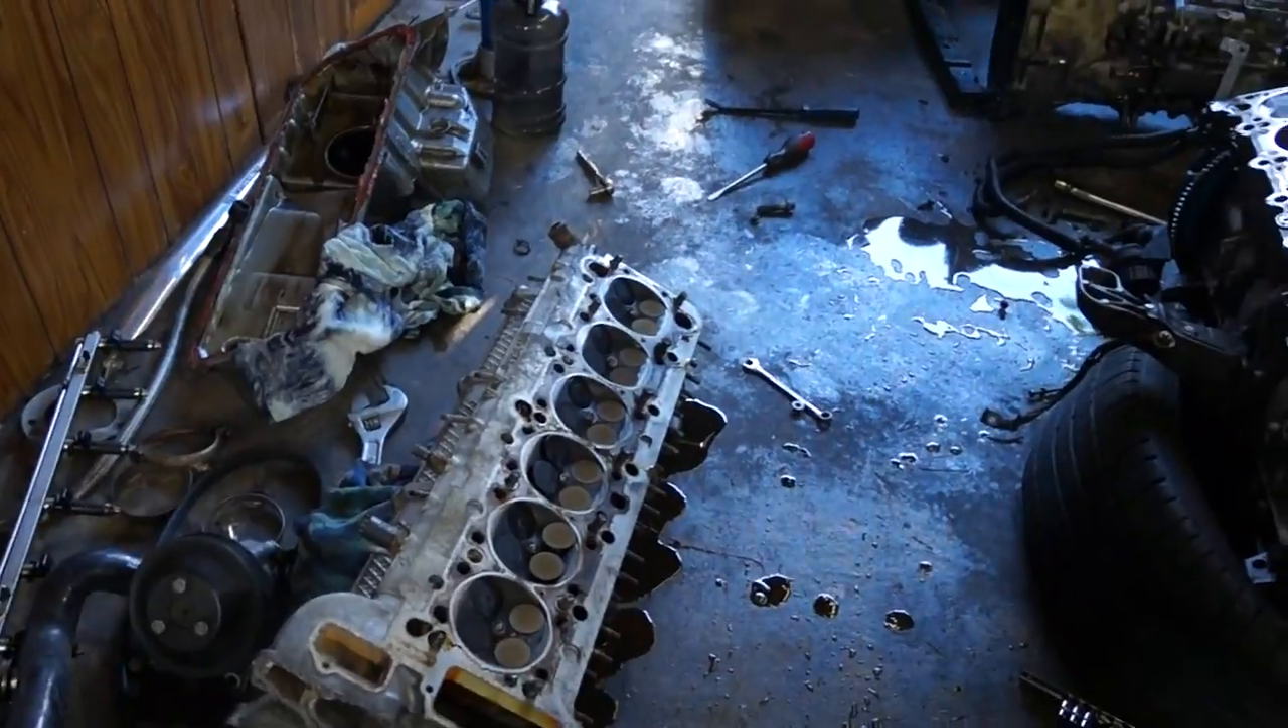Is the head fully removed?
Yes.